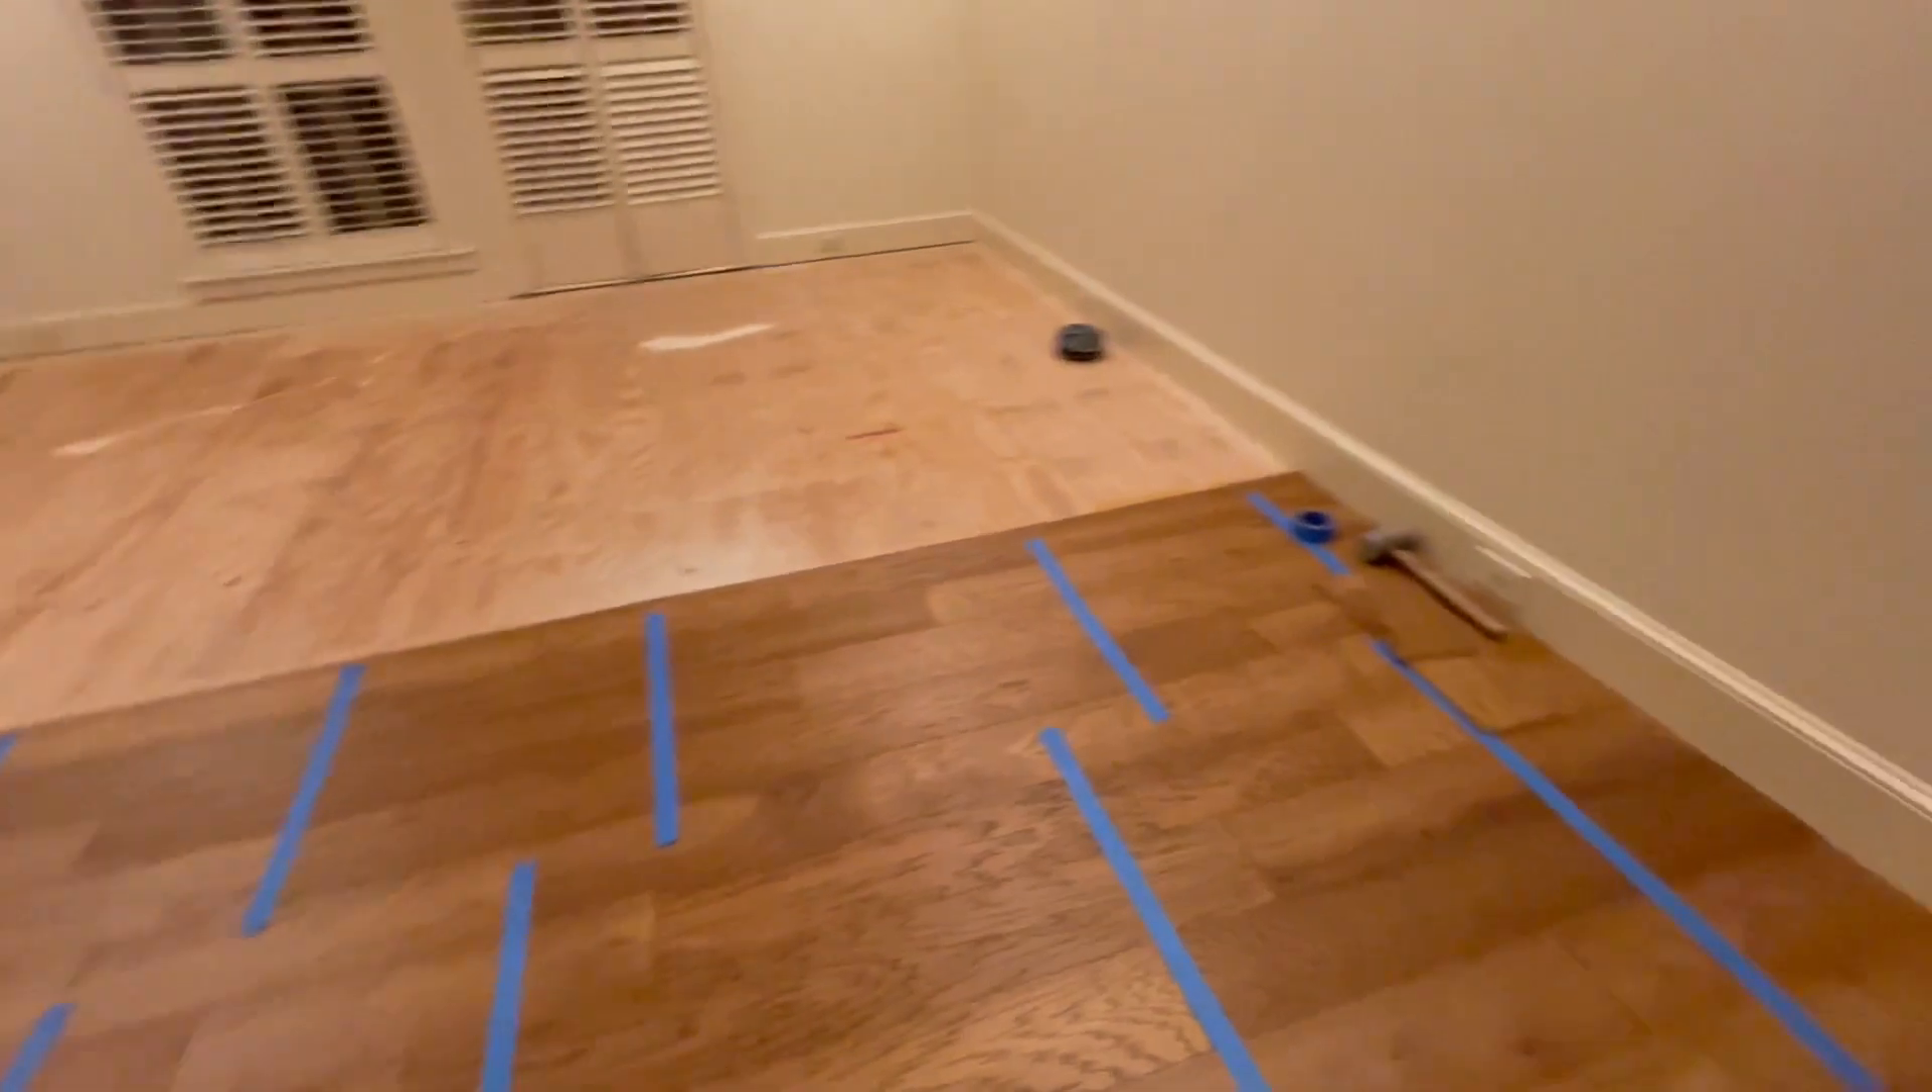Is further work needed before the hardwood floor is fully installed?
Yes.